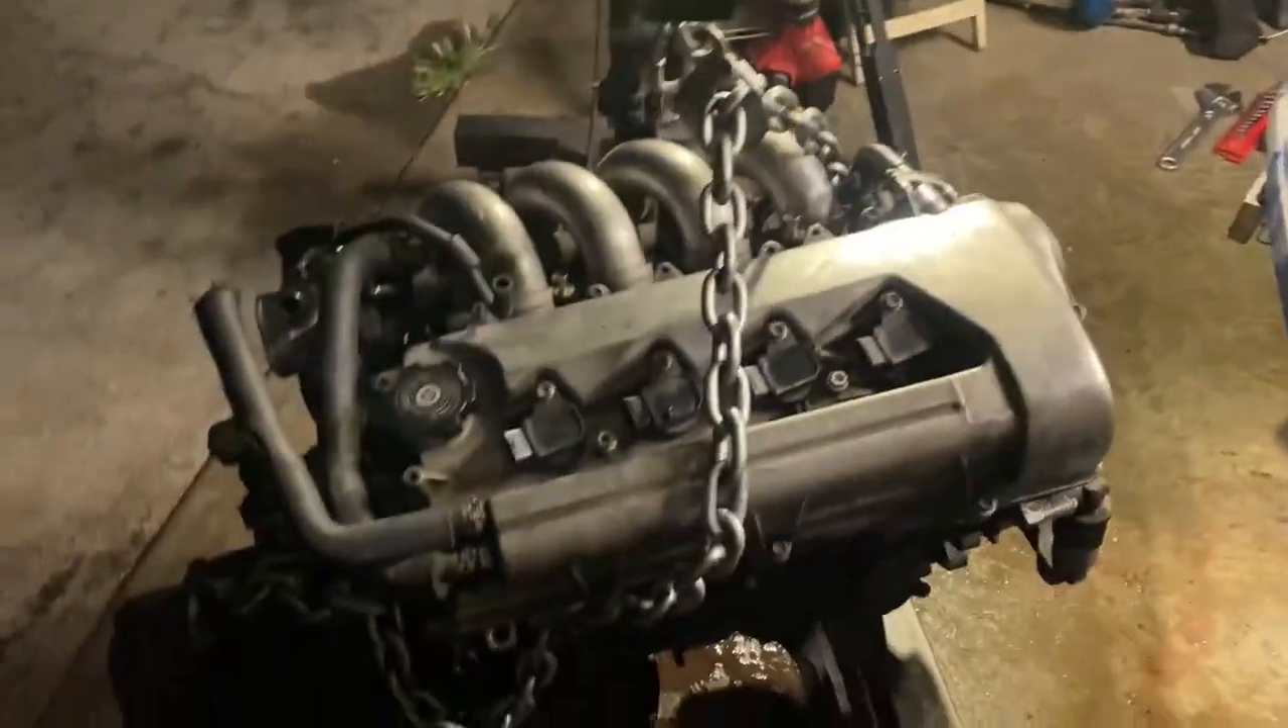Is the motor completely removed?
Yes.